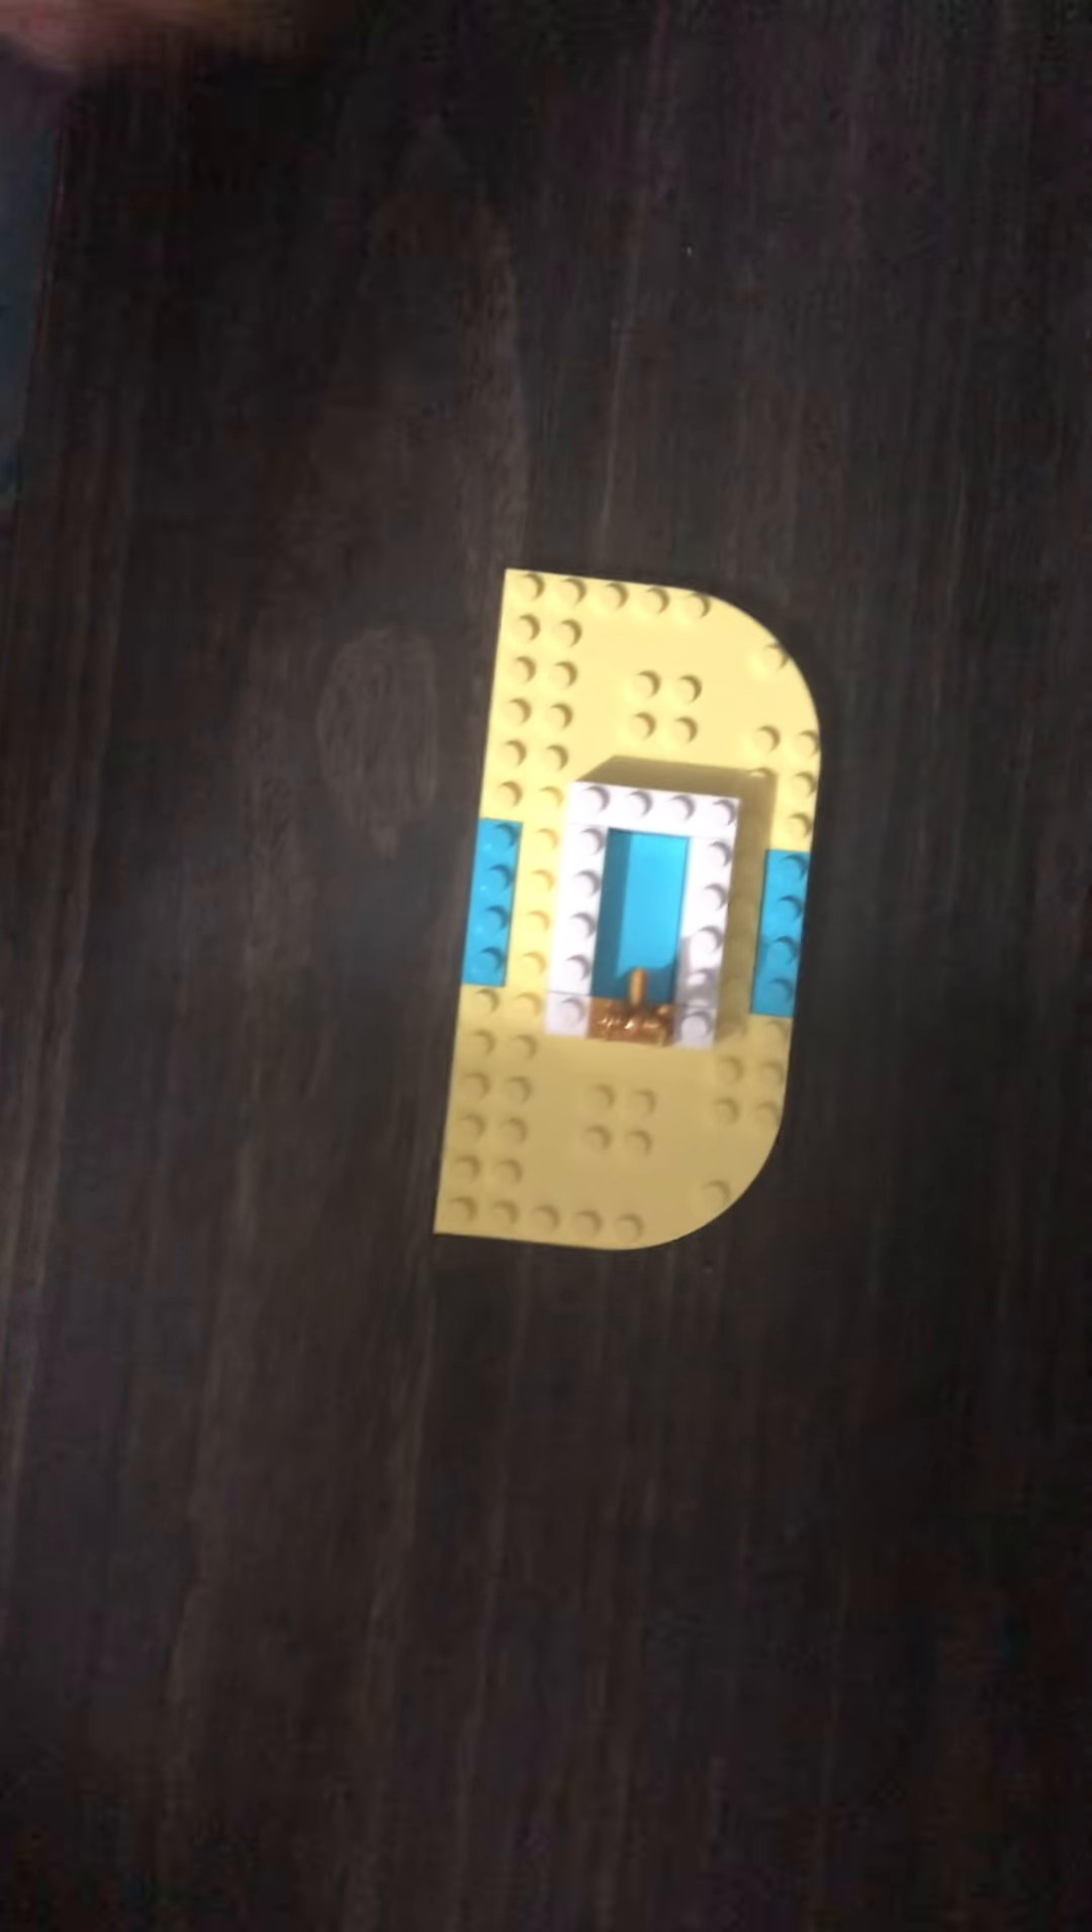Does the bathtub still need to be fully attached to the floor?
No.